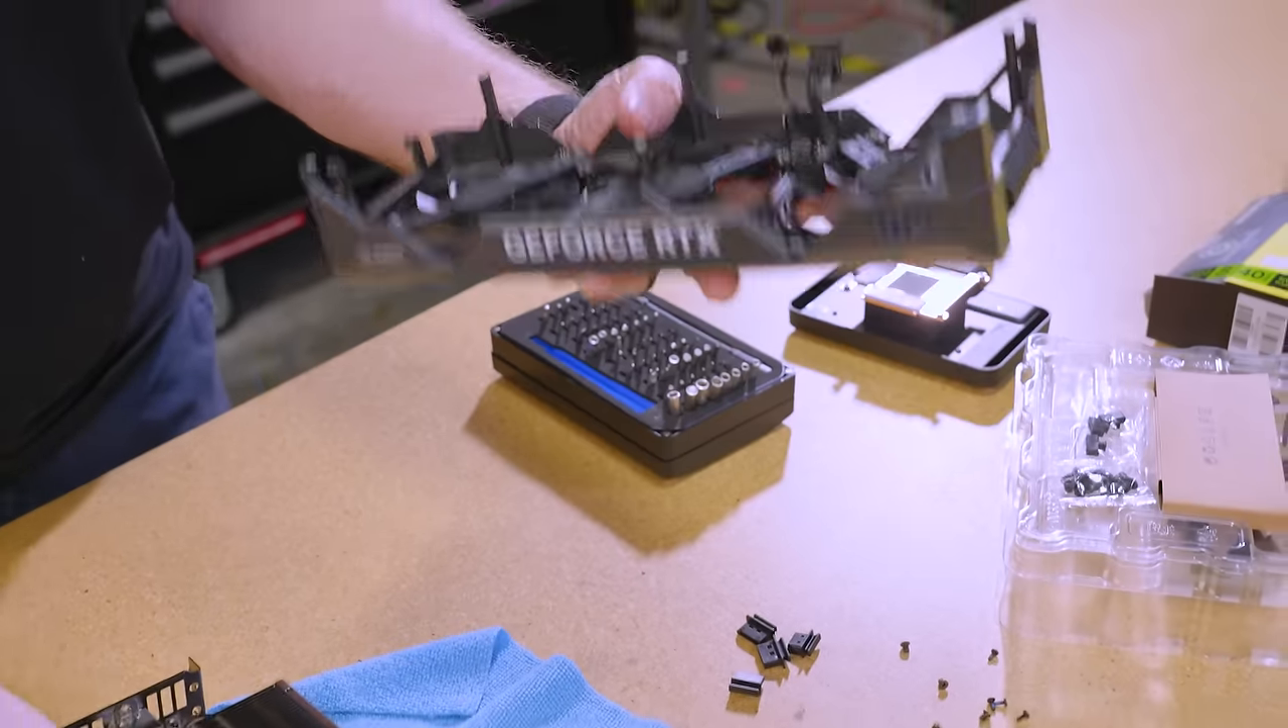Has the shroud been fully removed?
Yes.